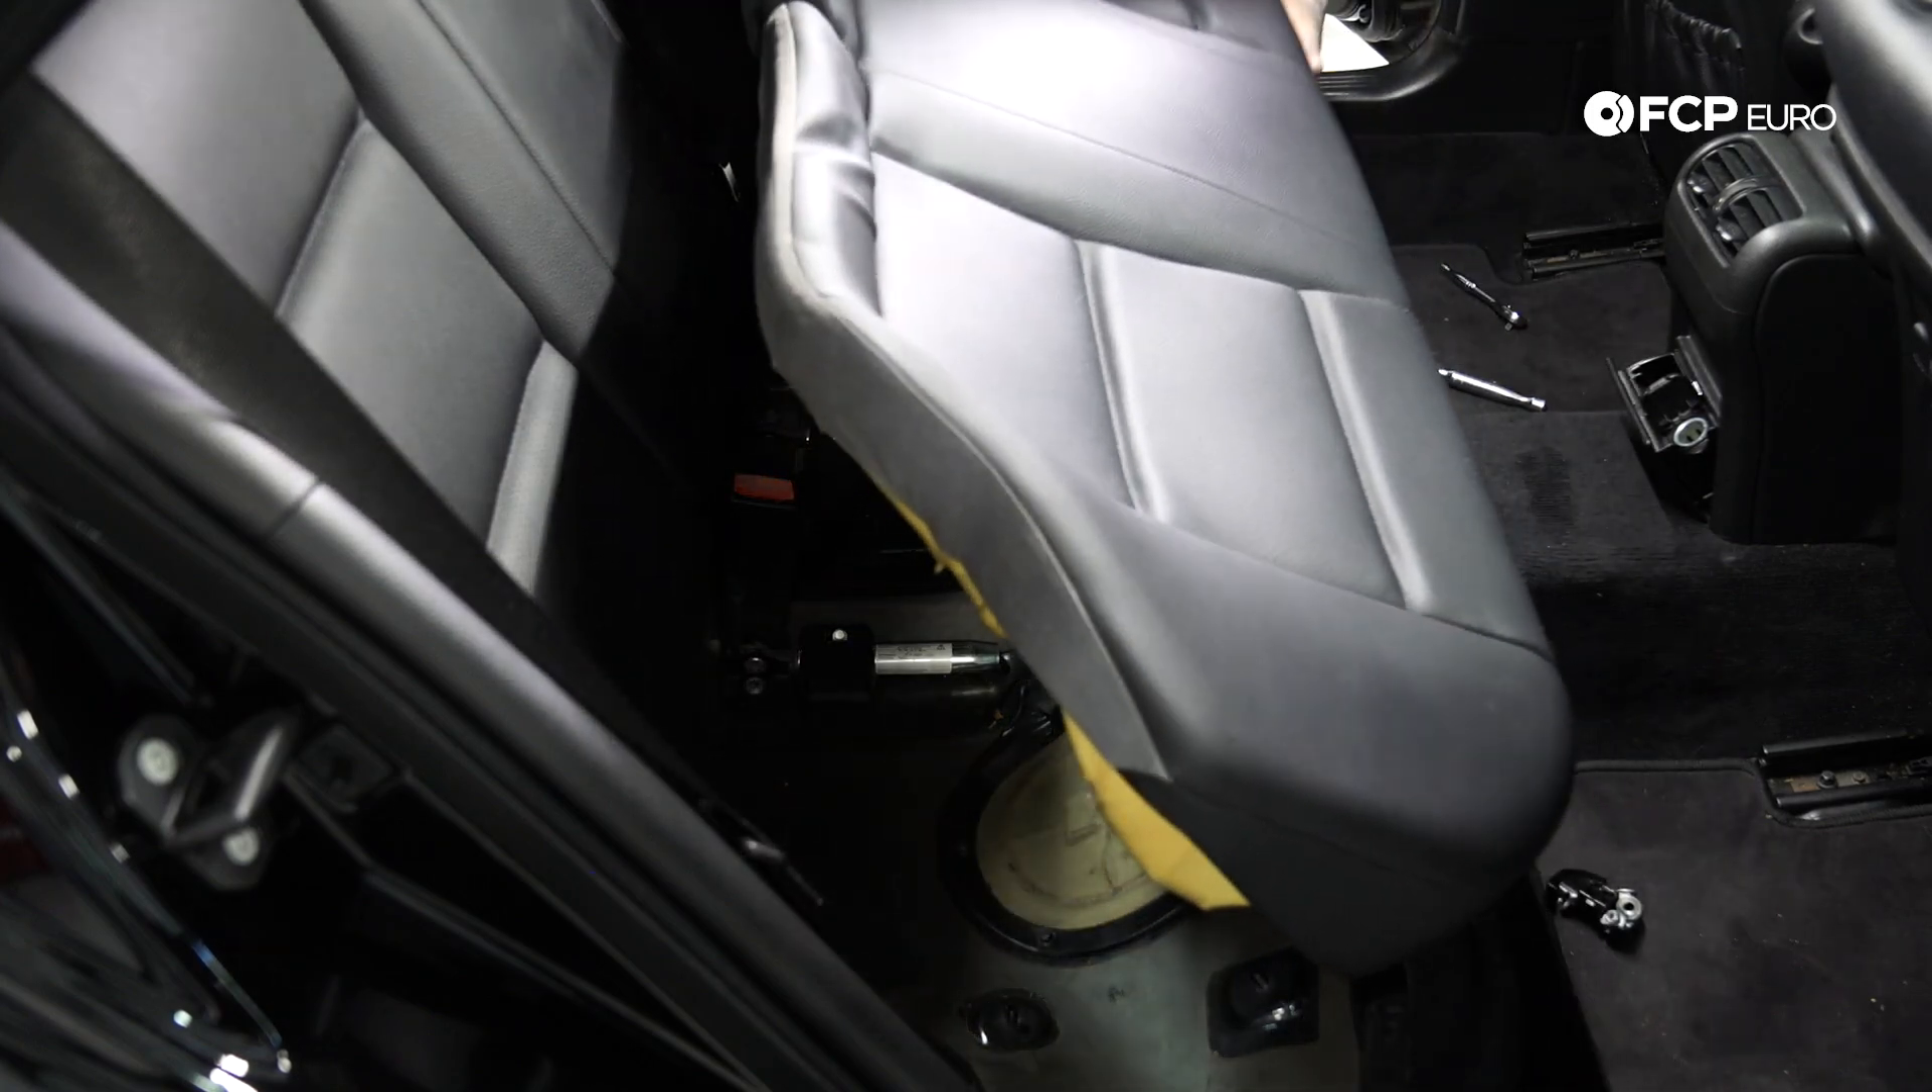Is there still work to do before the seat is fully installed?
Yes.